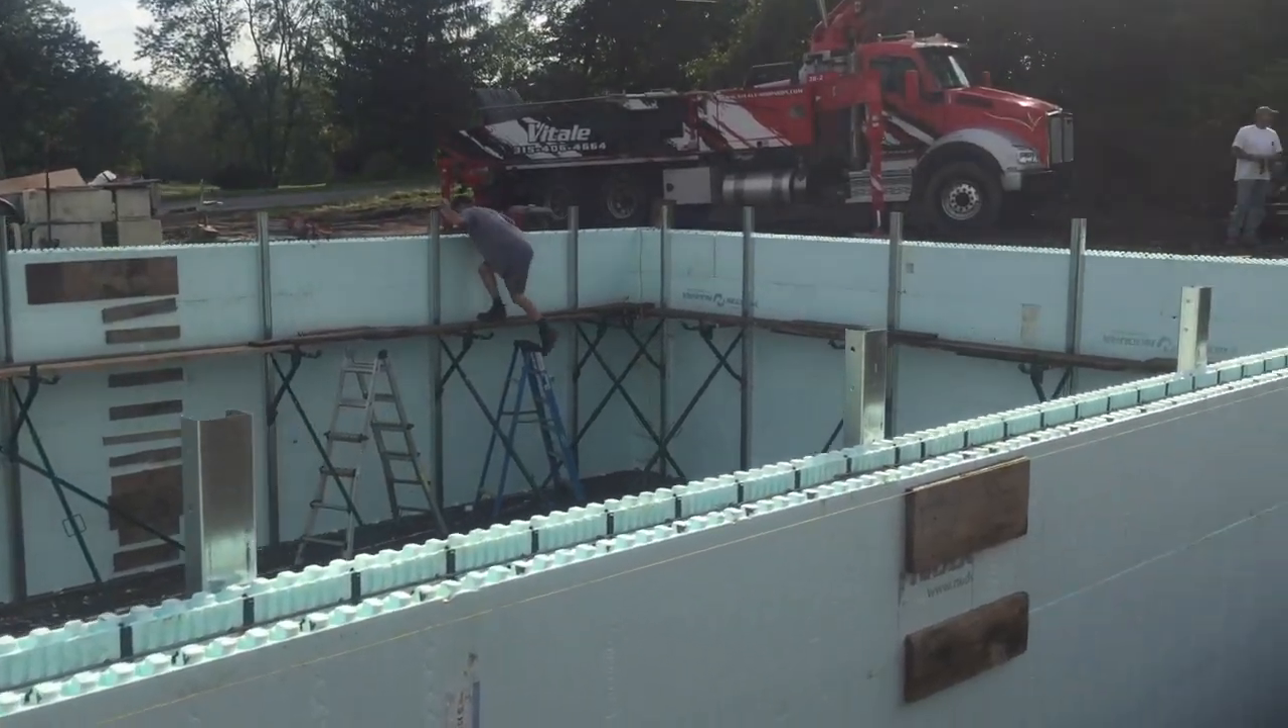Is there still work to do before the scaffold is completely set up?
No.